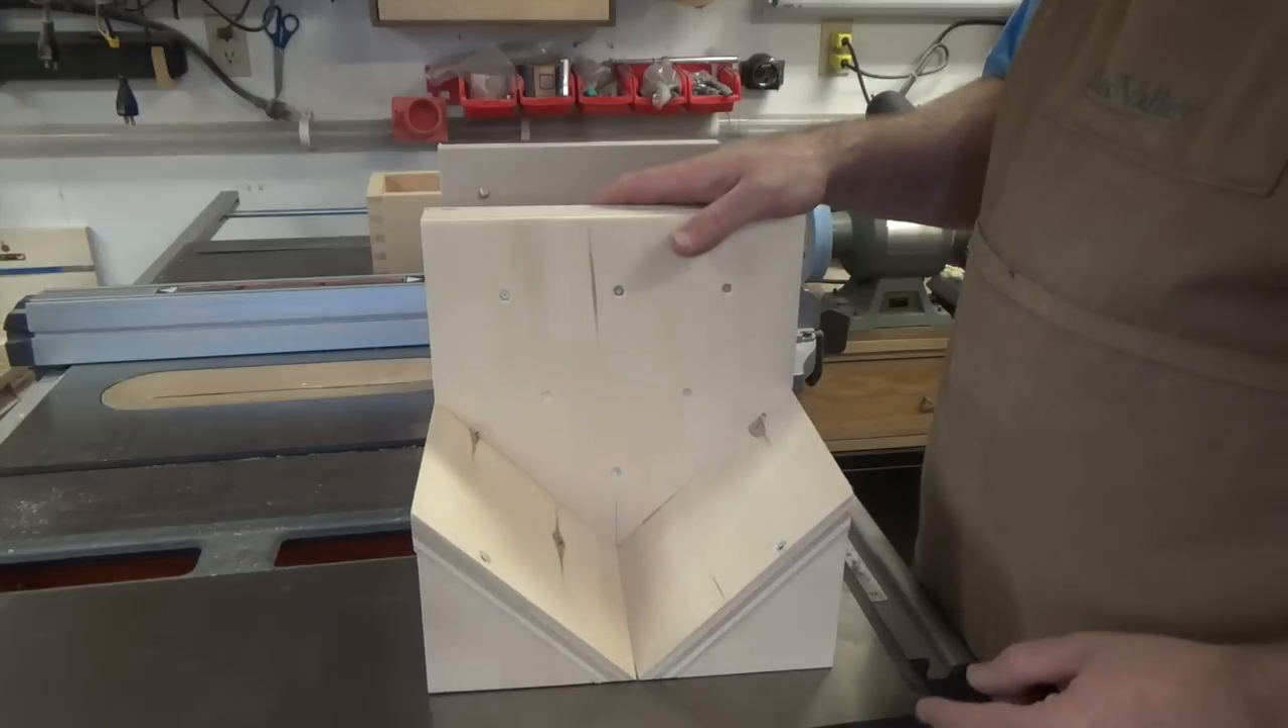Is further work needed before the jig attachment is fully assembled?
No.